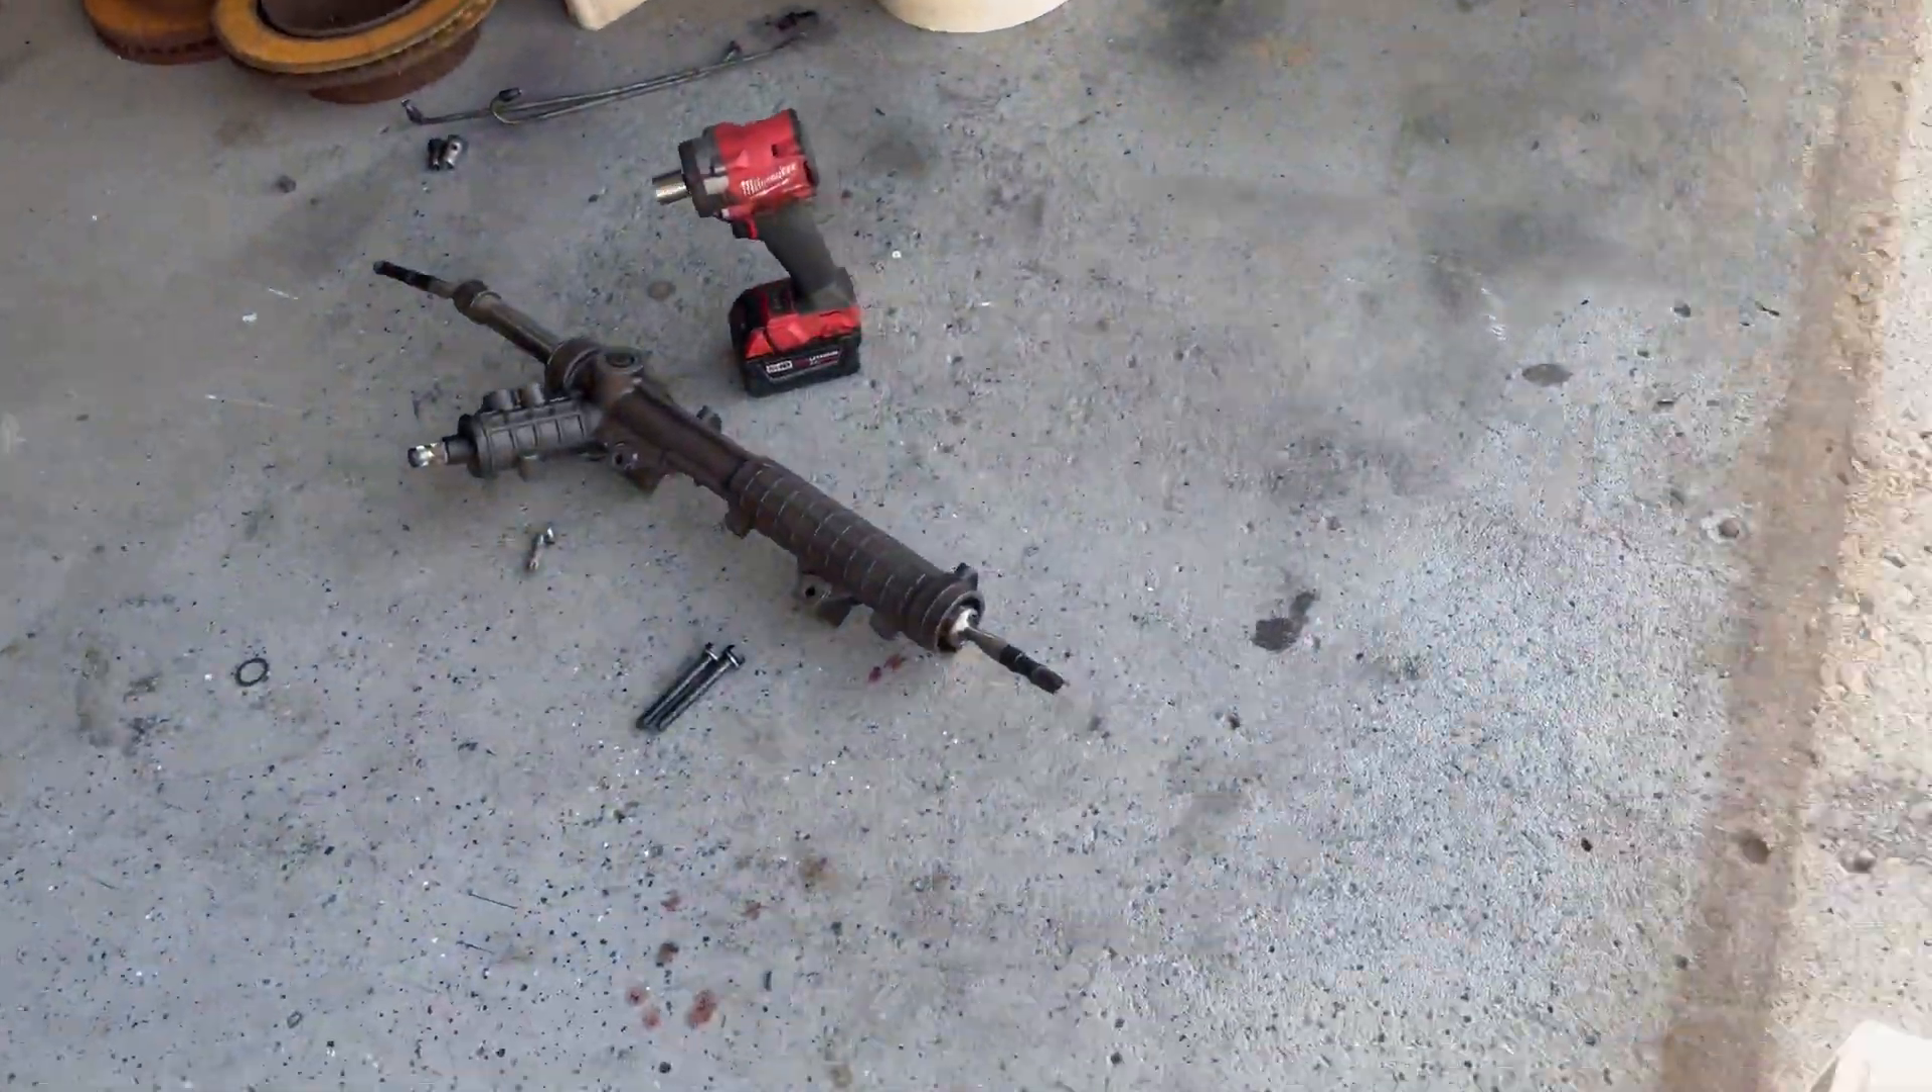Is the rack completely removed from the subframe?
Yes.